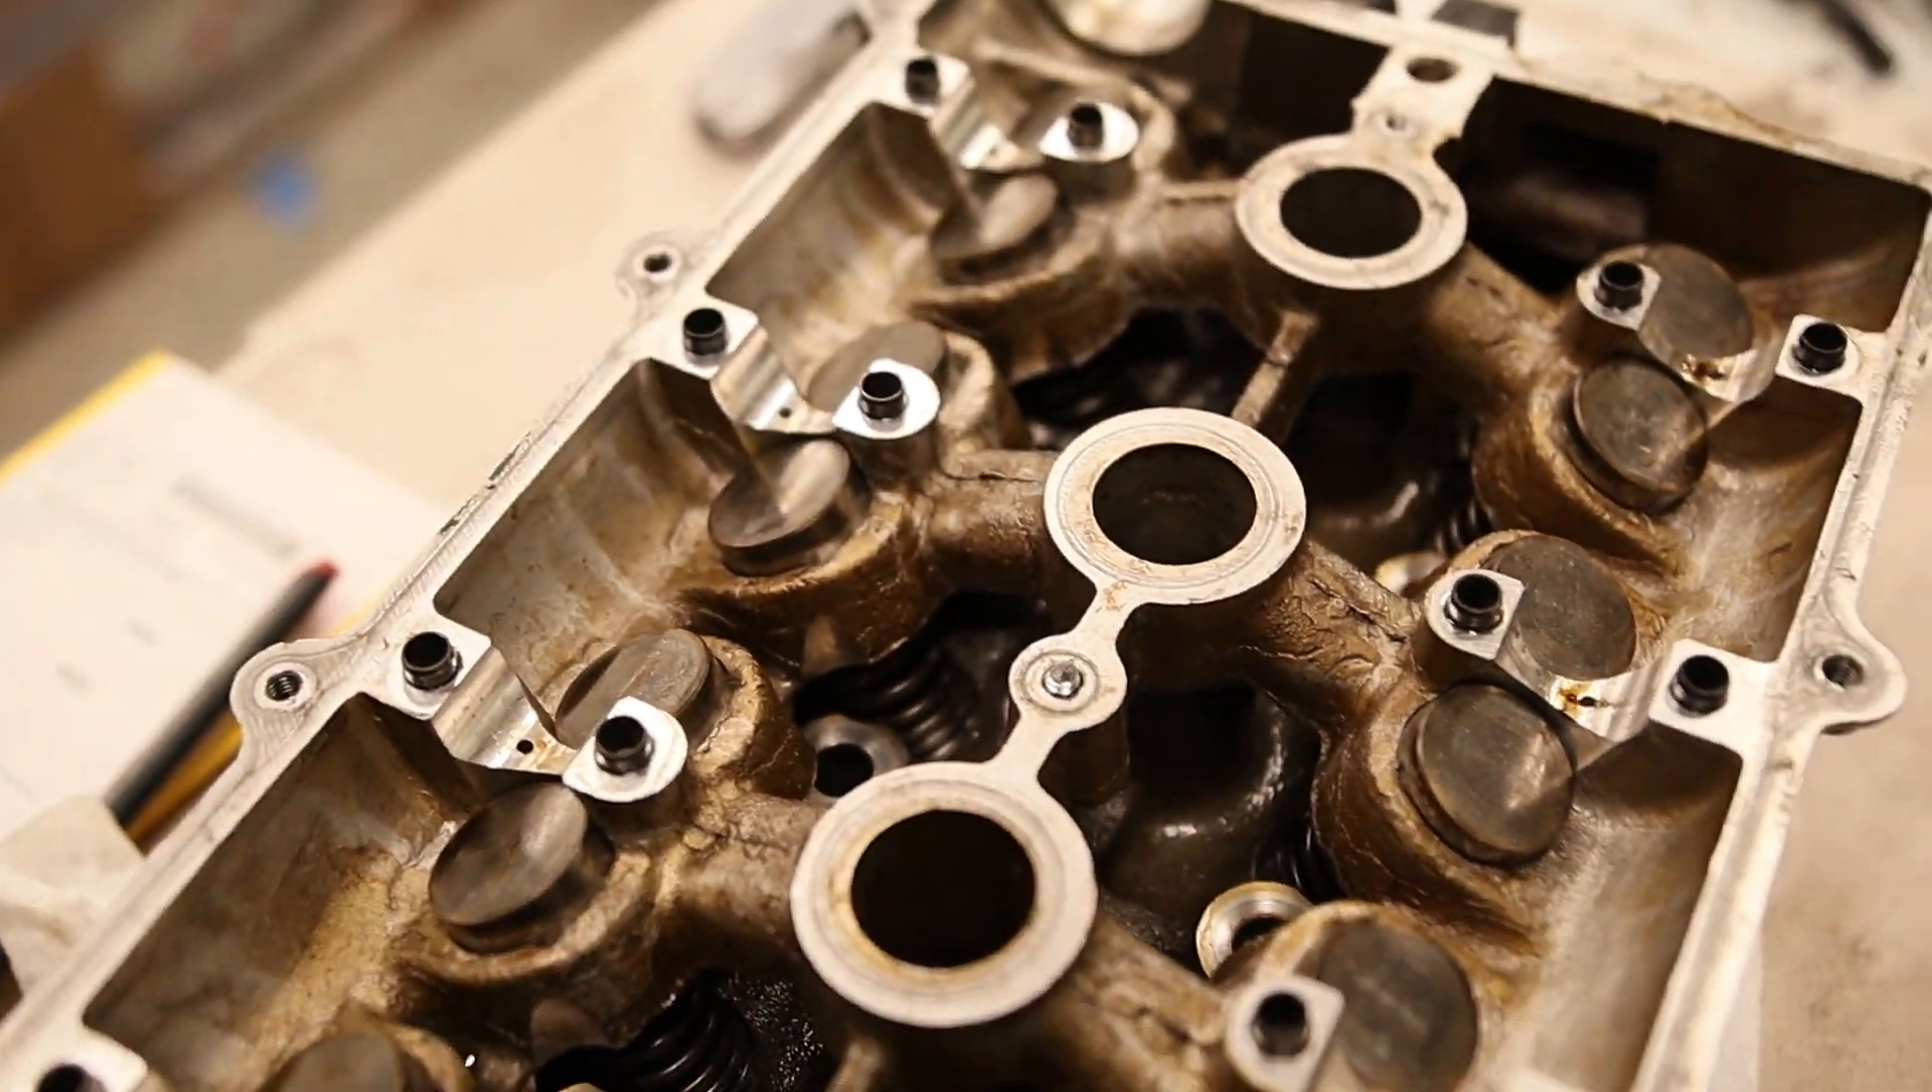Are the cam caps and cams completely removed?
Yes.